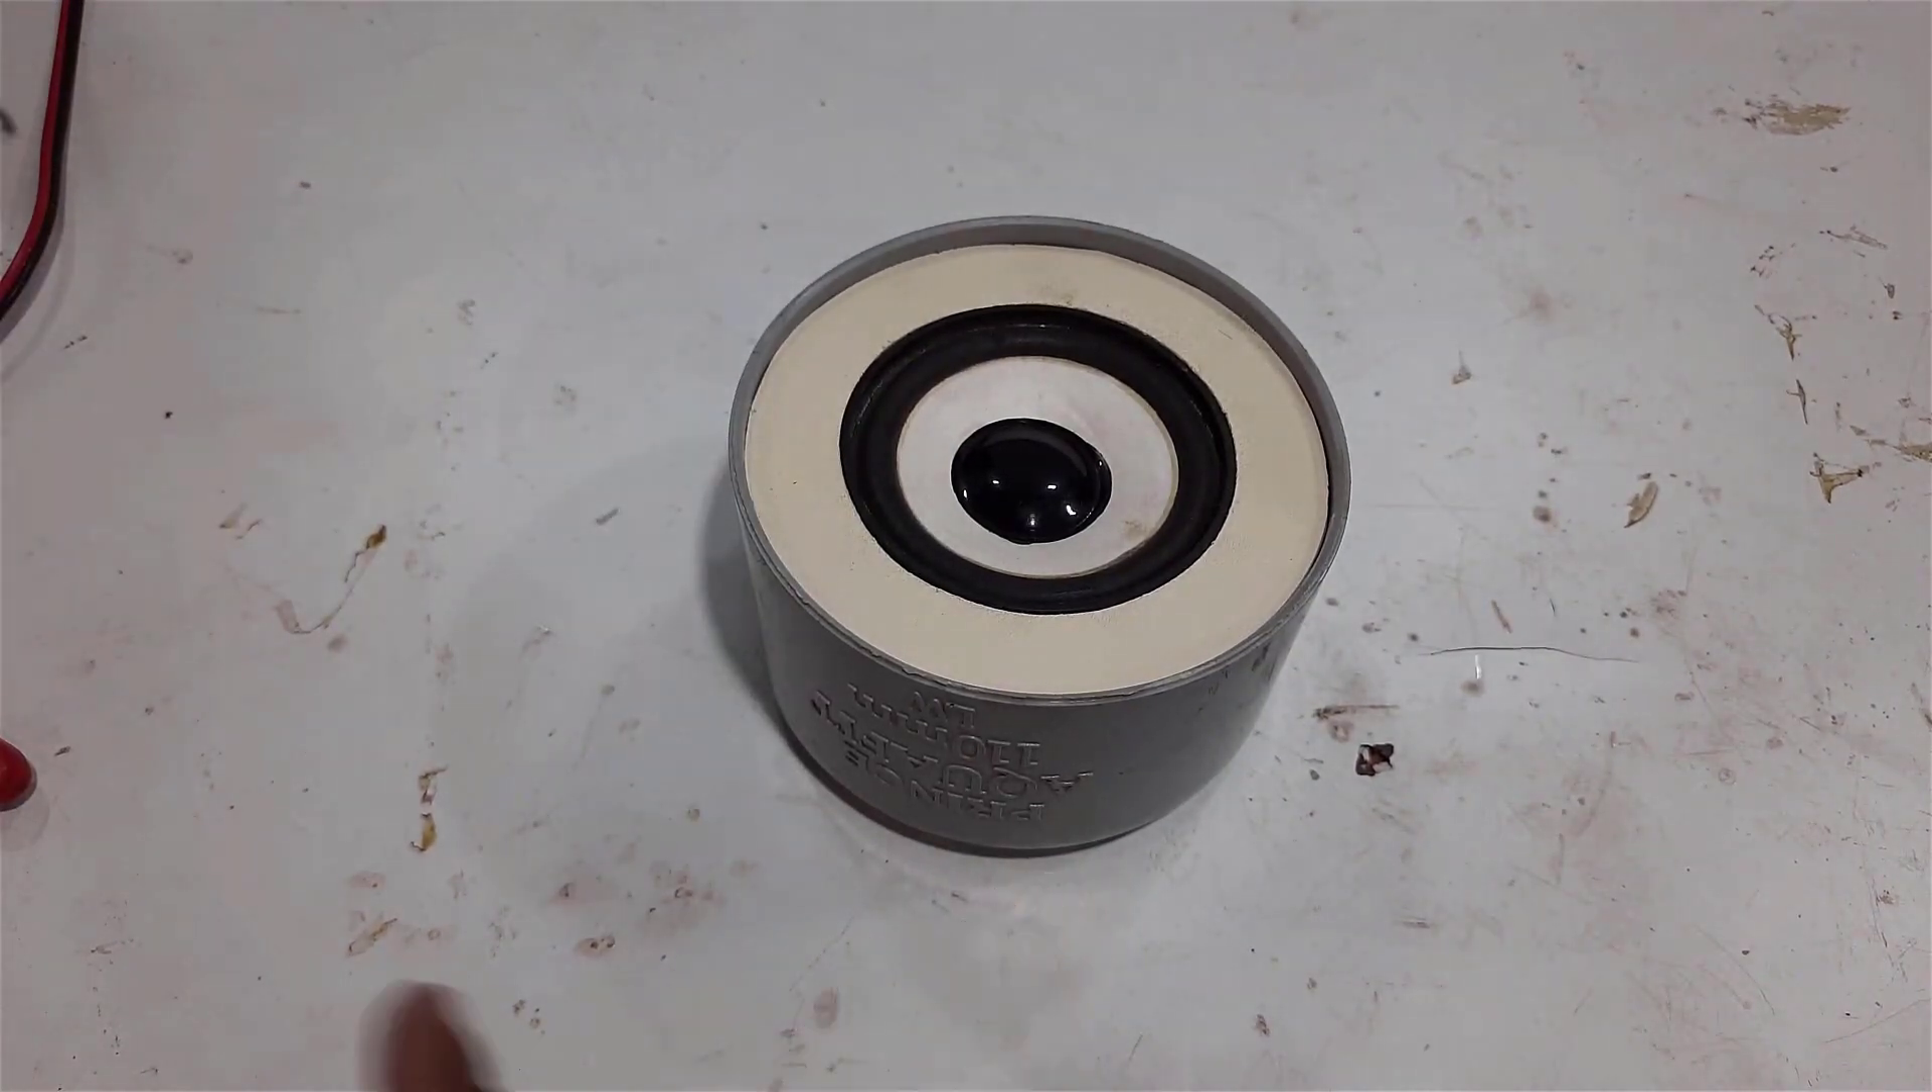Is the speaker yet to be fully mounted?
No.